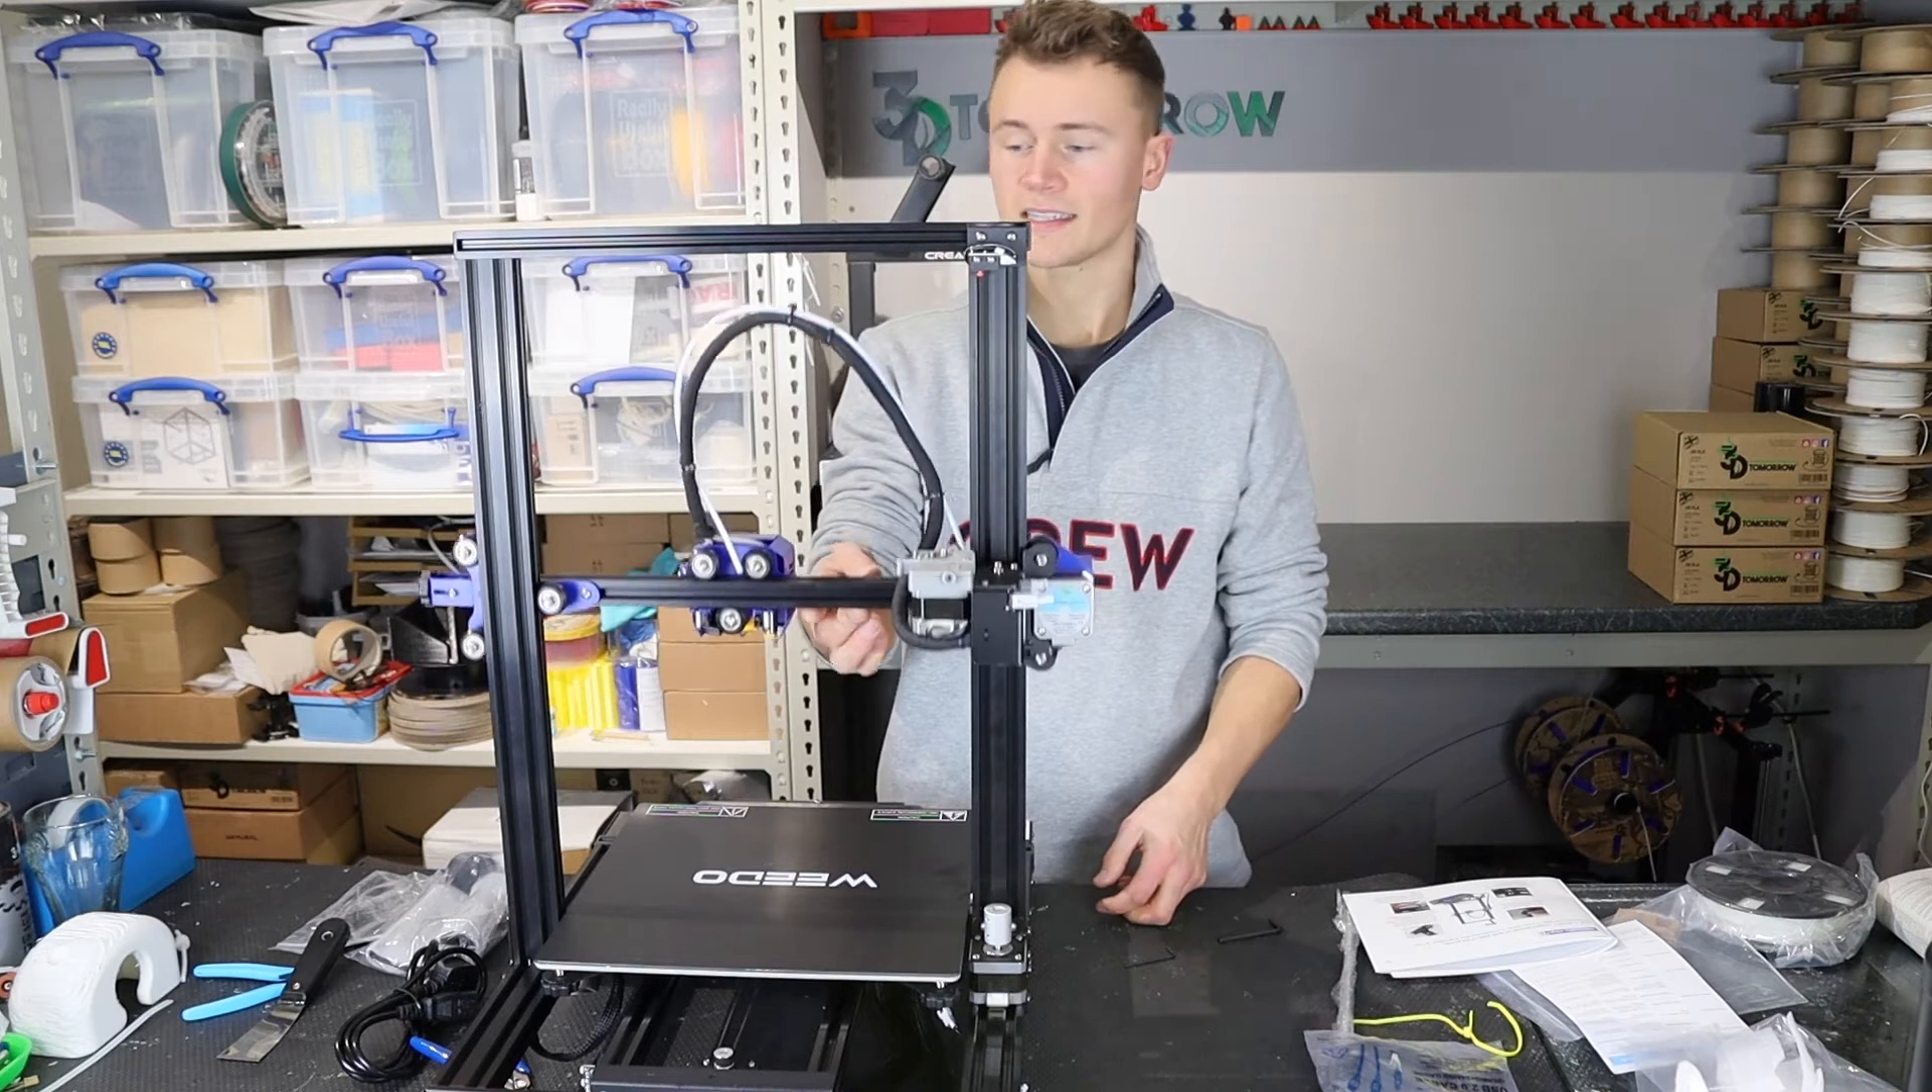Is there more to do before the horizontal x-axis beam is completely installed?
No.